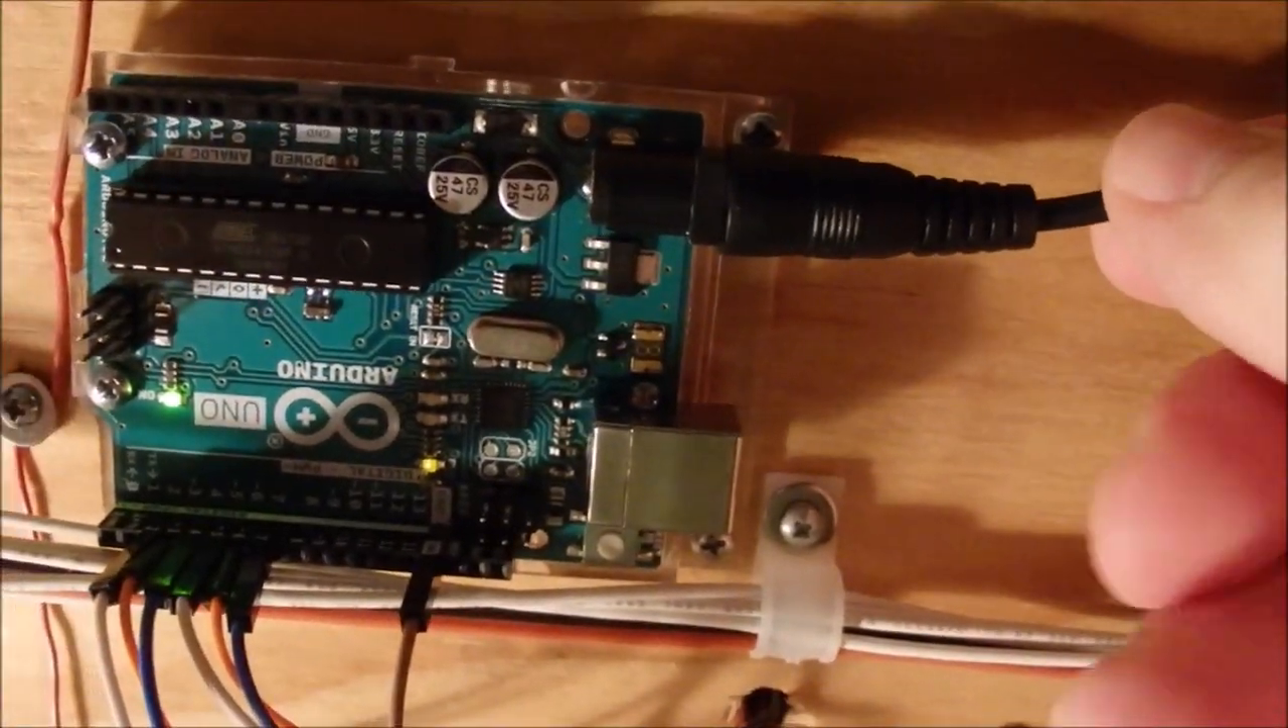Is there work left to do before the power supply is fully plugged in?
No.